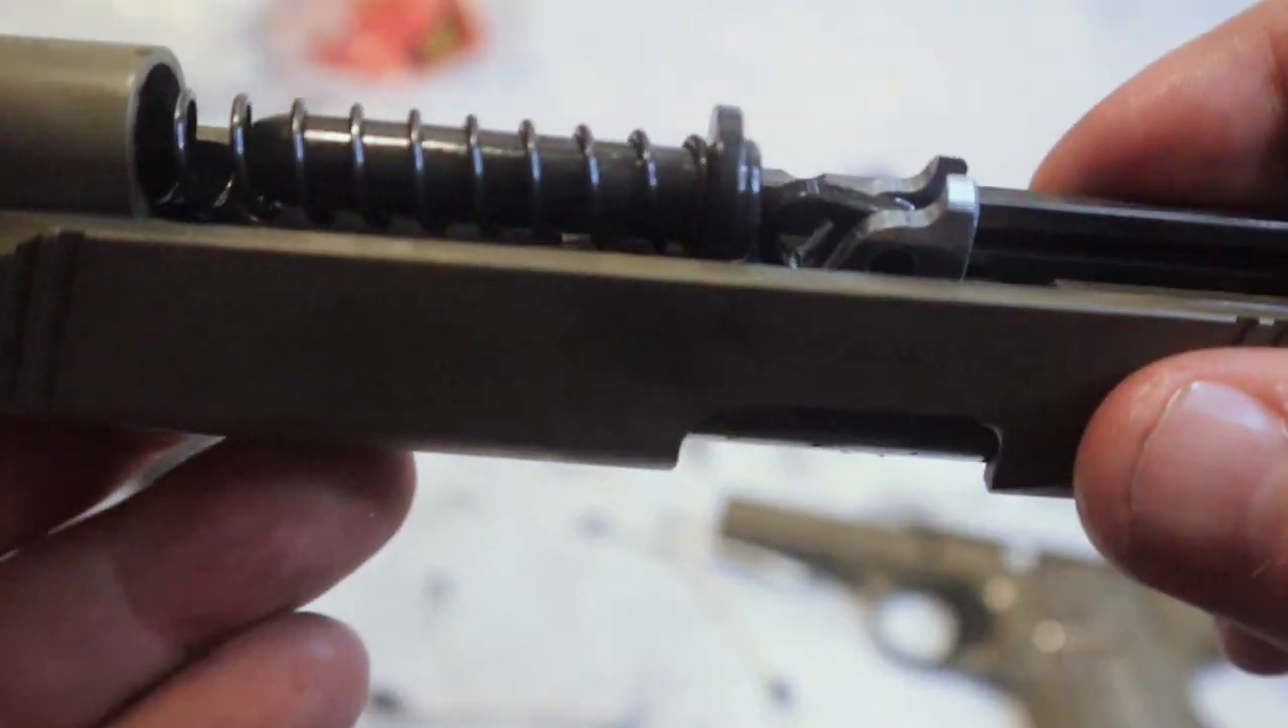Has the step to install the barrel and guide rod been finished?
Yes.